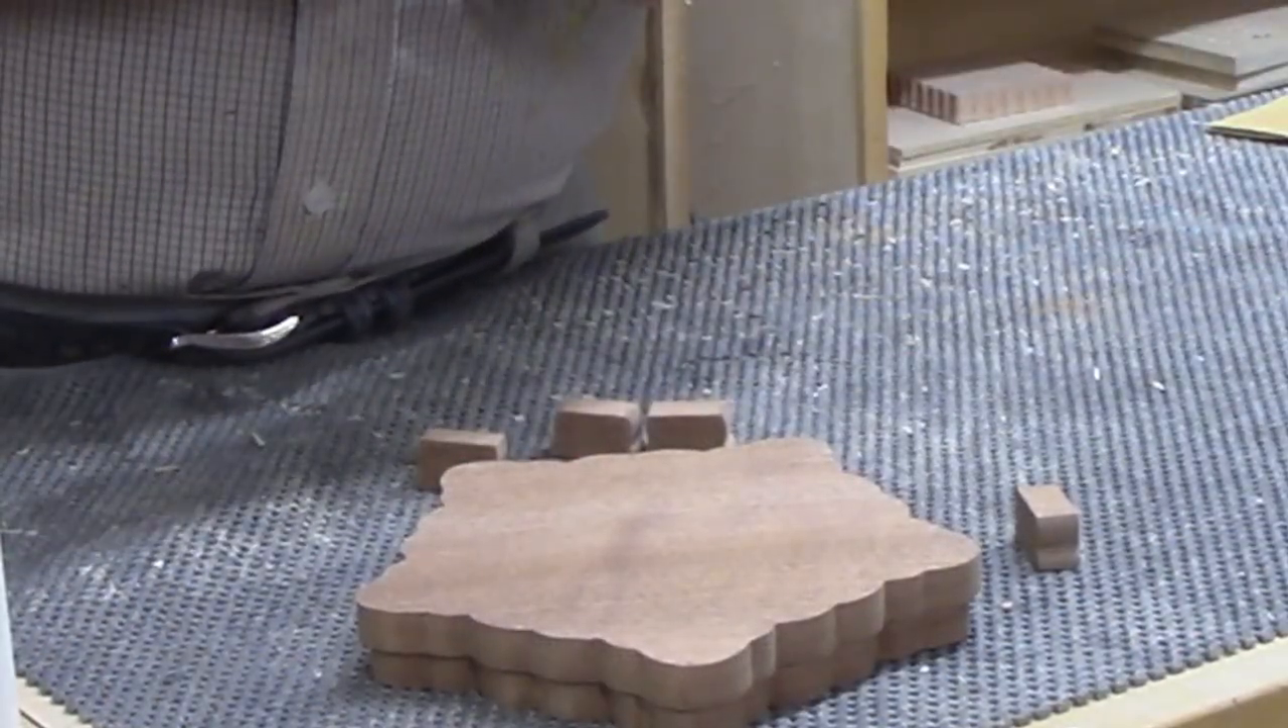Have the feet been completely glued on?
No.